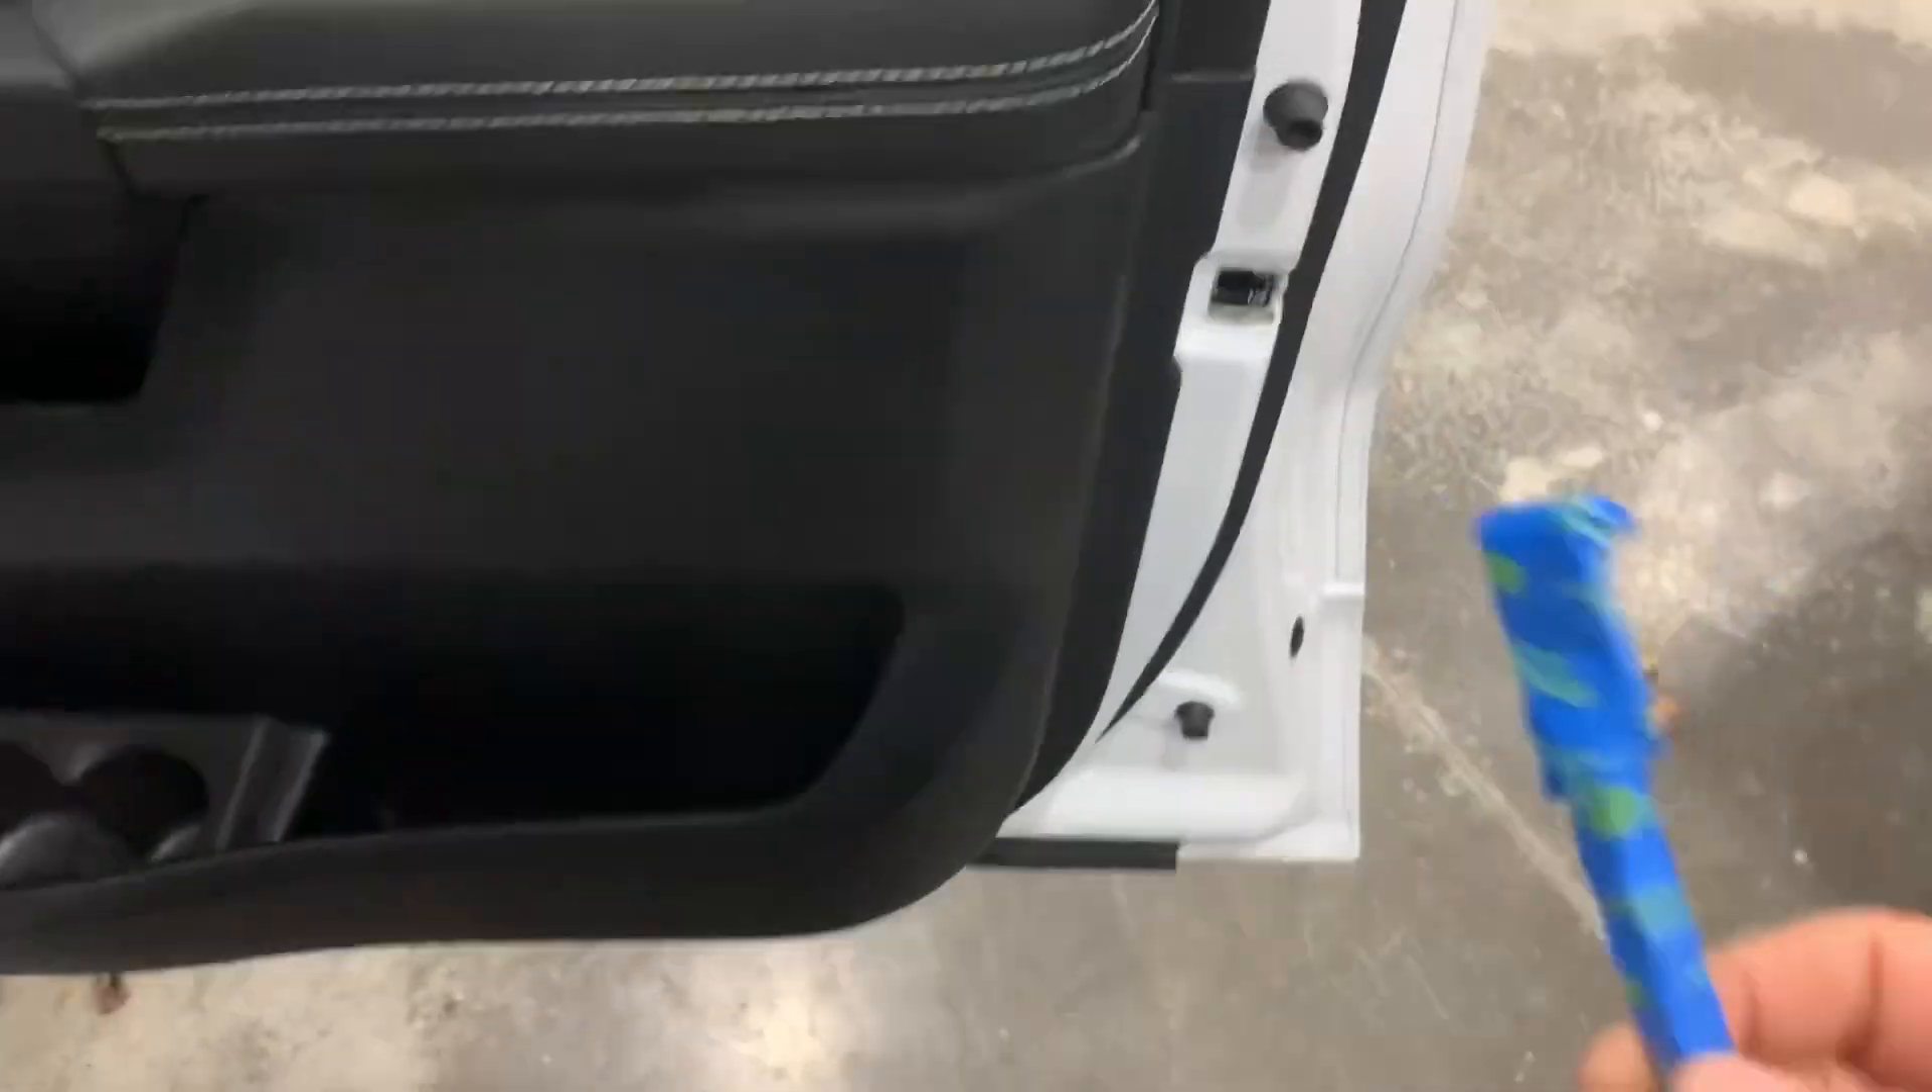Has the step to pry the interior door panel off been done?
No.